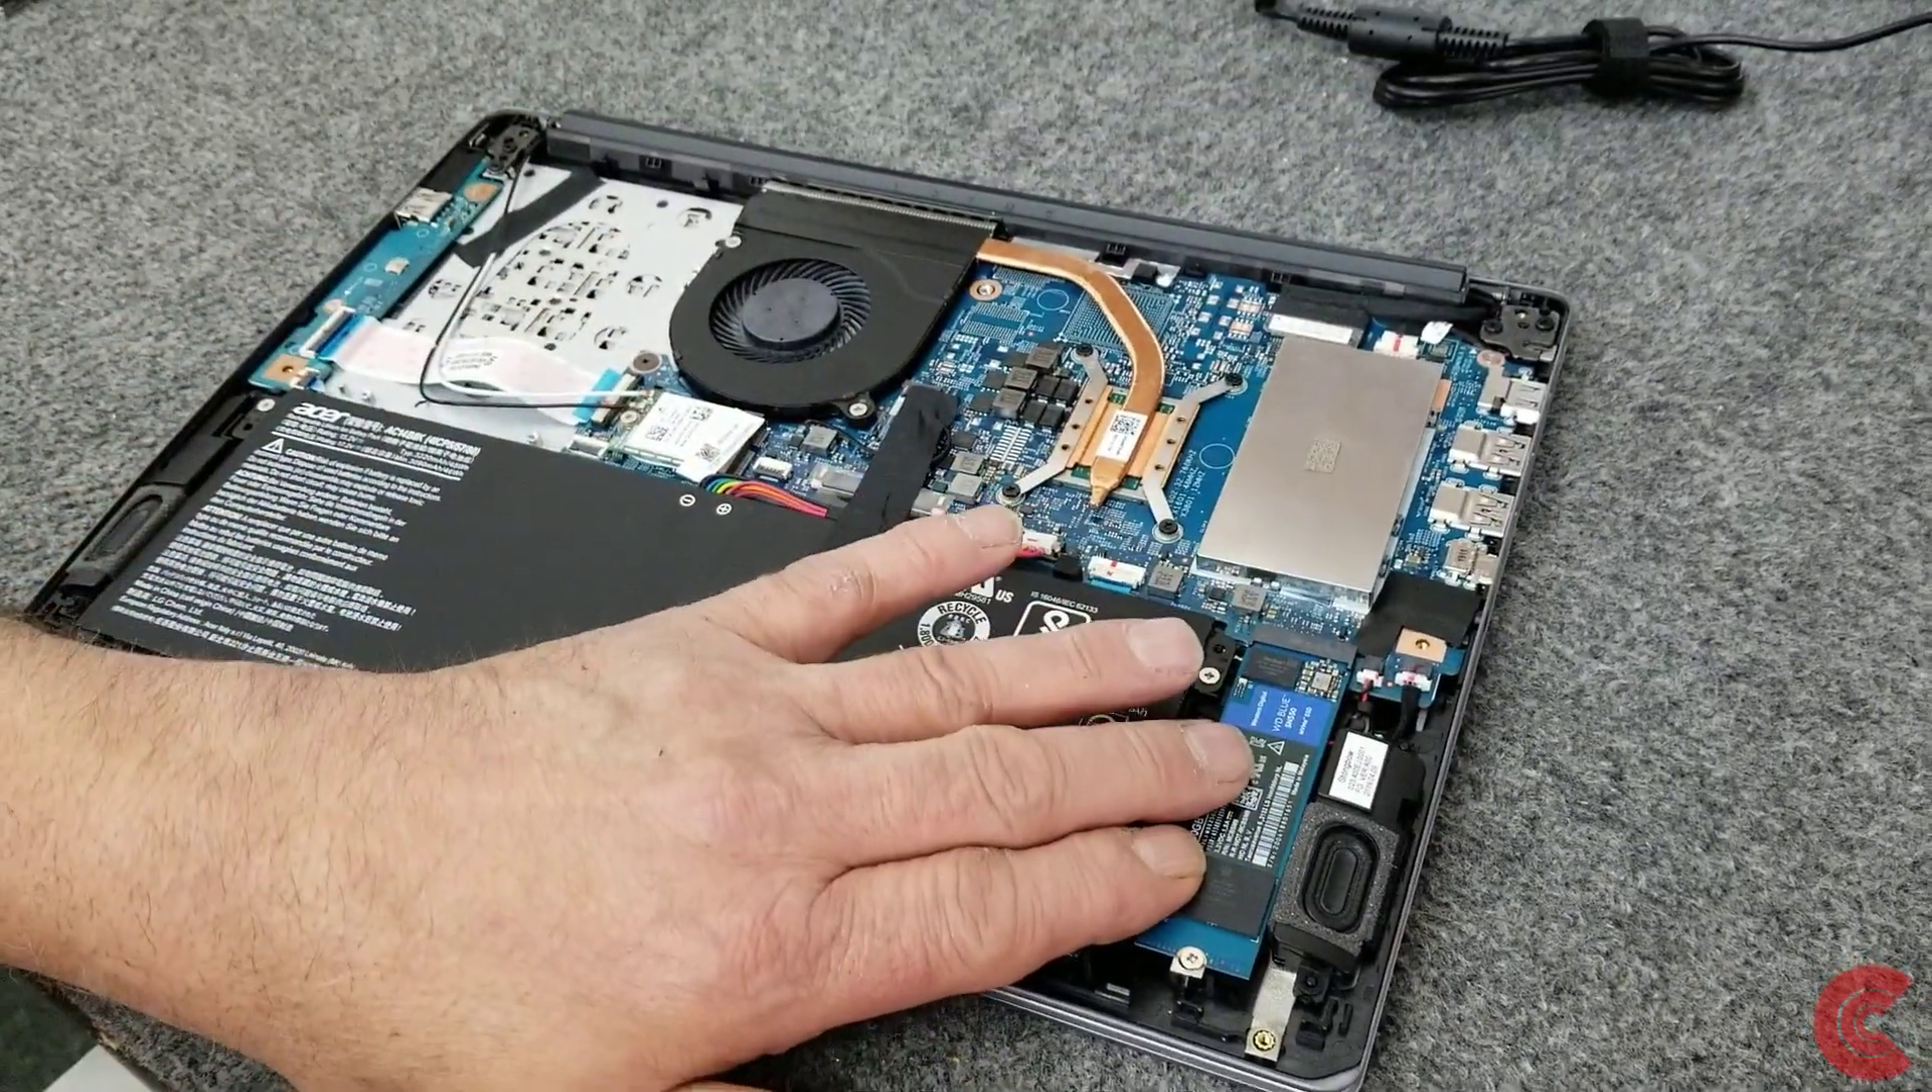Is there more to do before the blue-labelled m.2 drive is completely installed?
No.